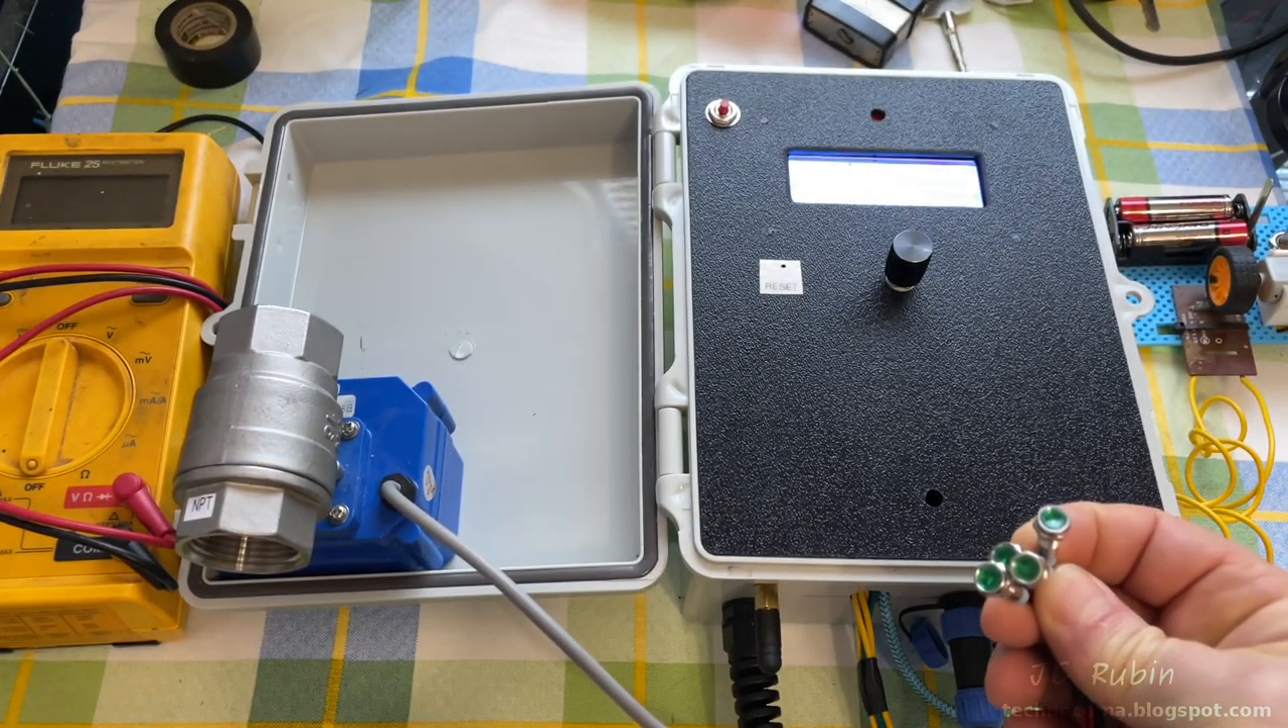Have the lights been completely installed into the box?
No.